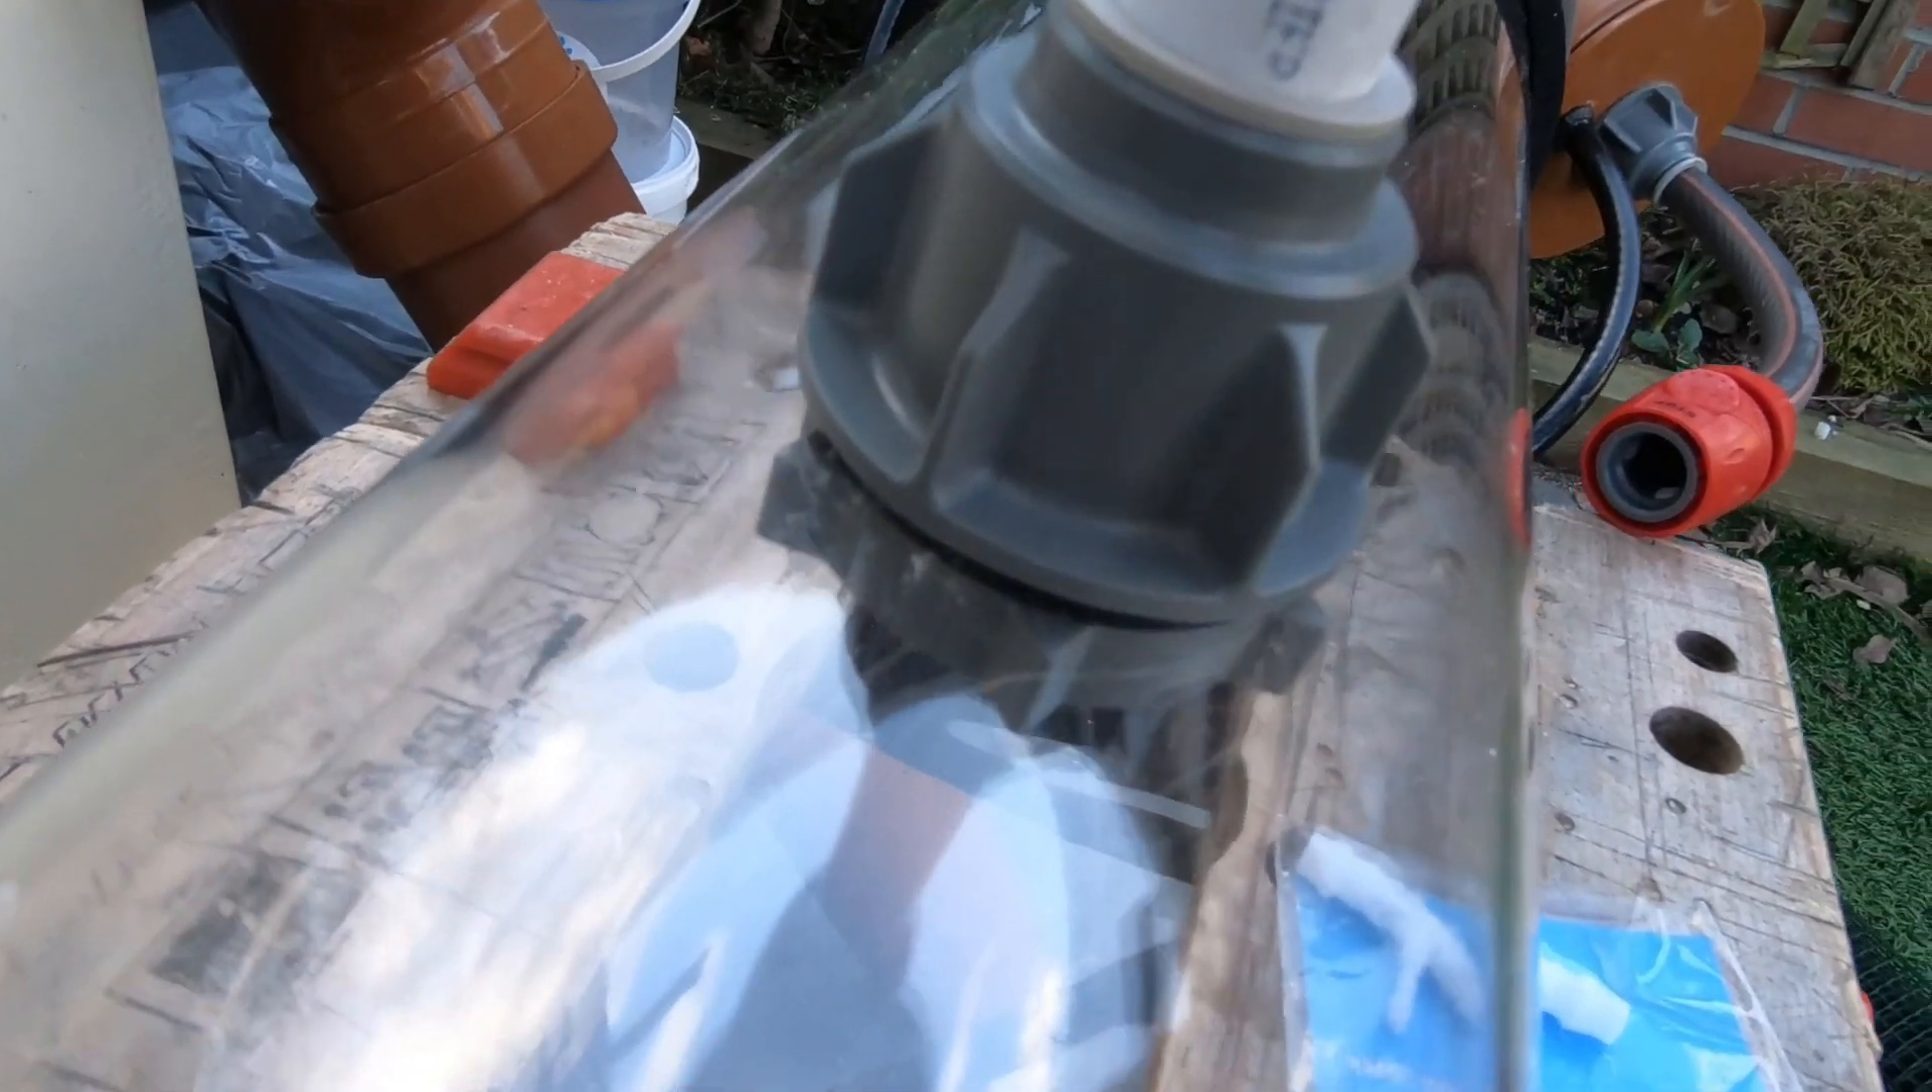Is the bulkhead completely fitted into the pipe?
Yes.